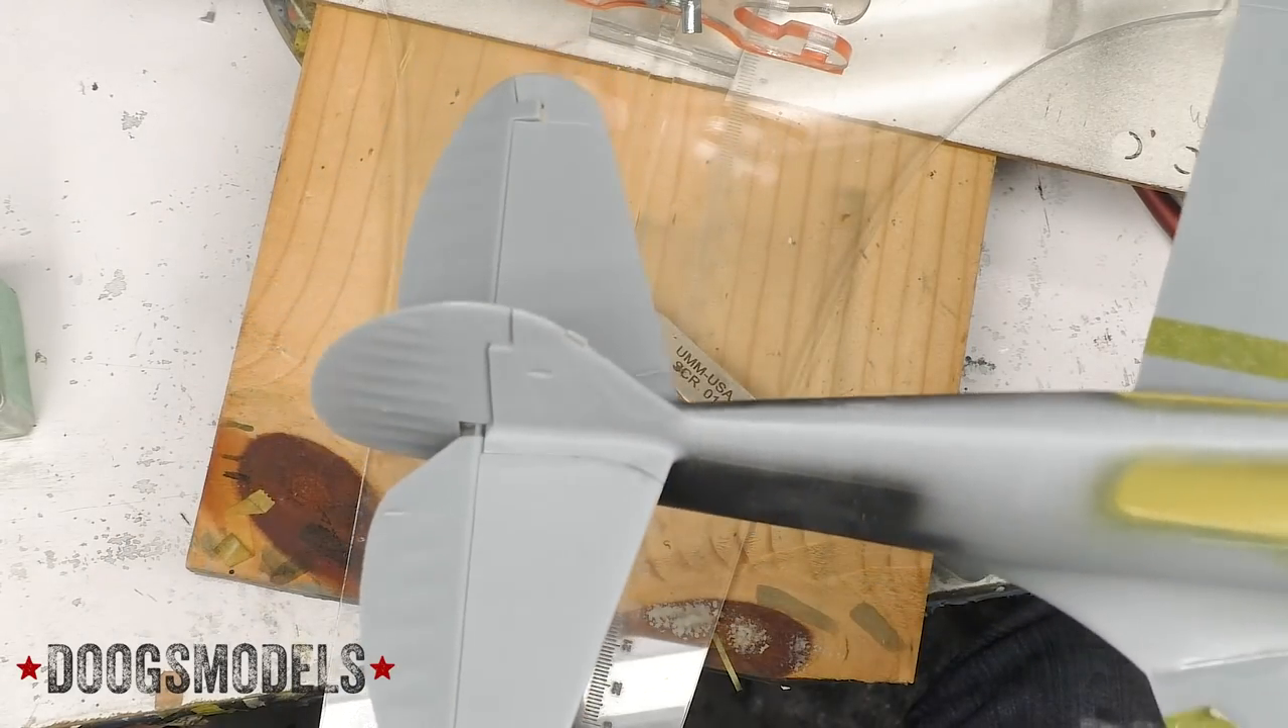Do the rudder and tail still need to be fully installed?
No.